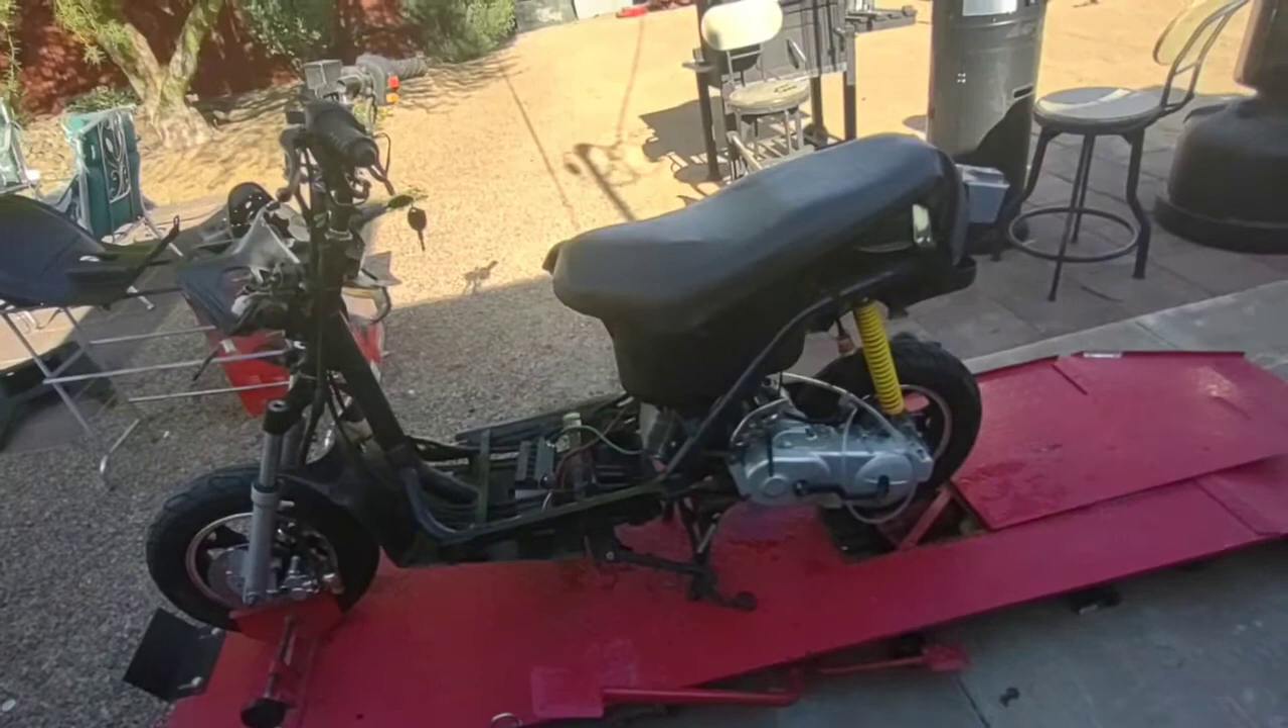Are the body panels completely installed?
No.